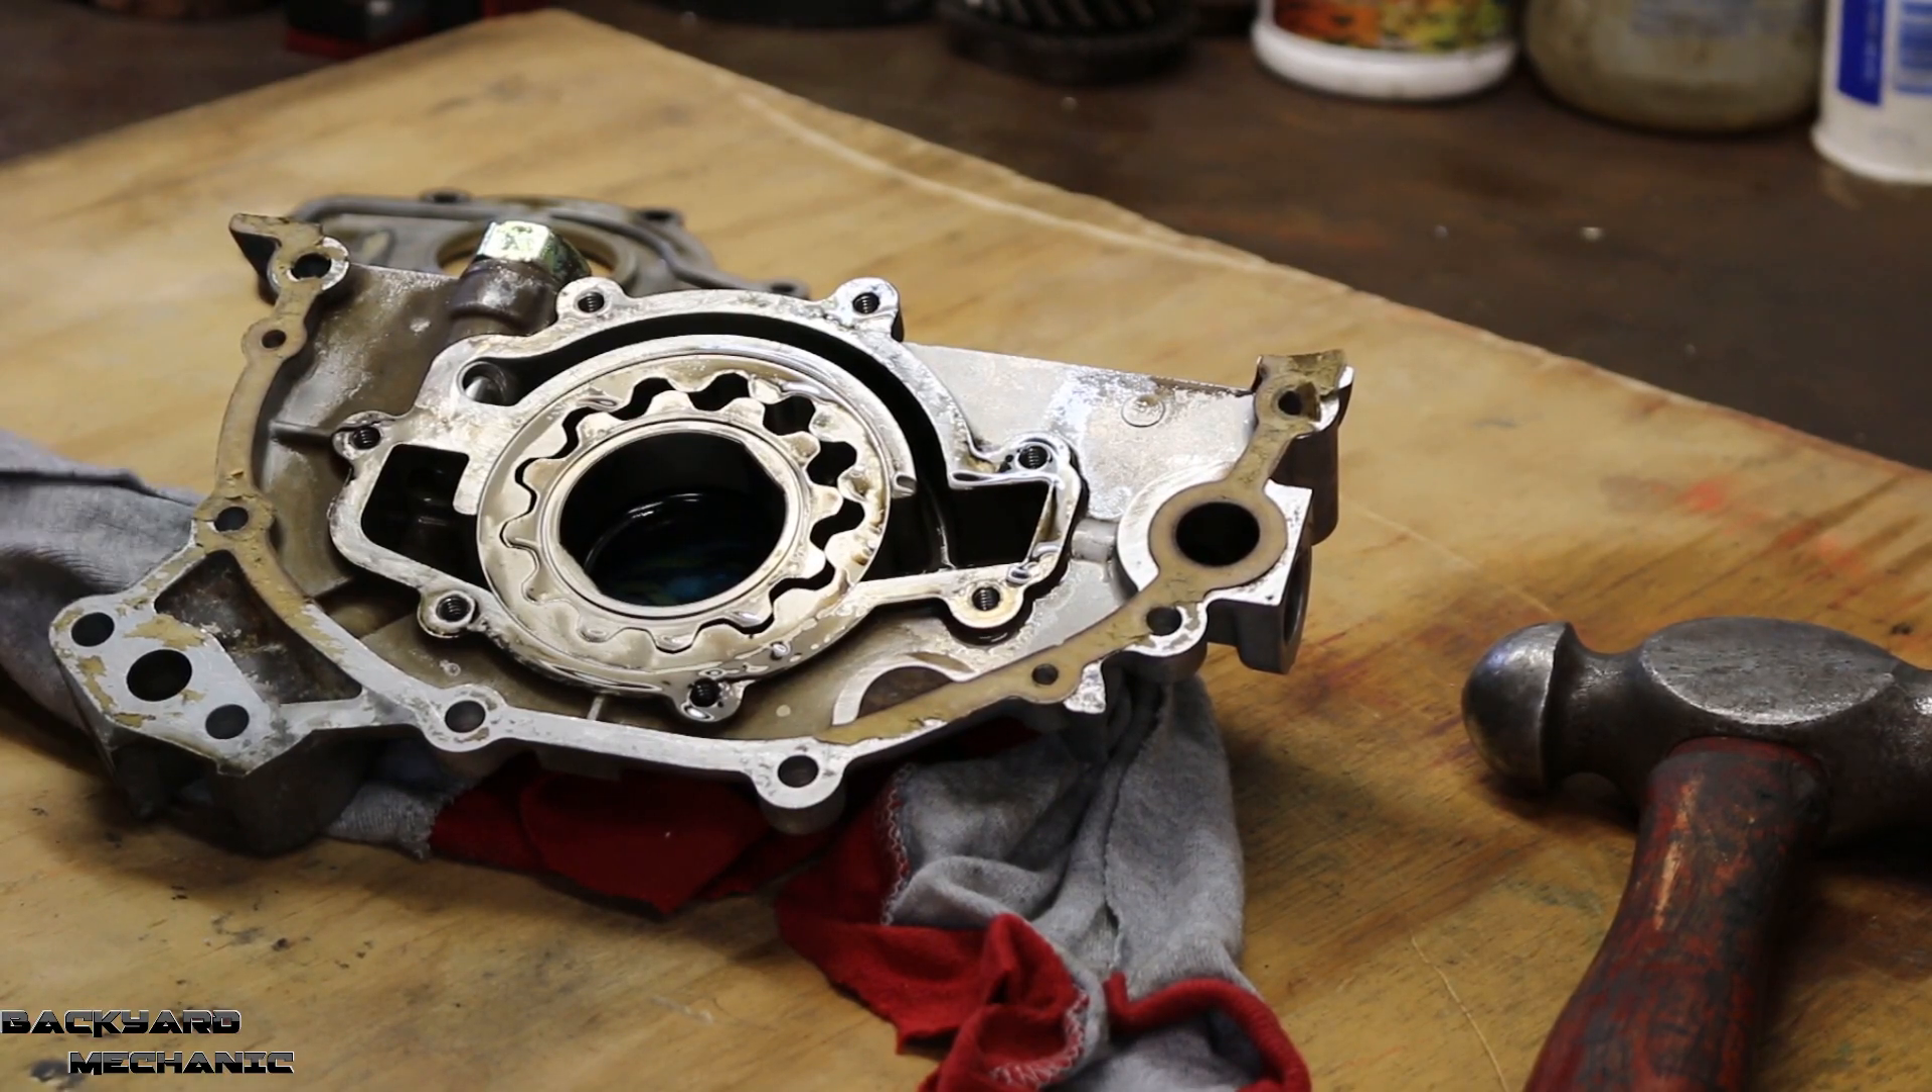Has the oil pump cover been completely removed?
Yes.